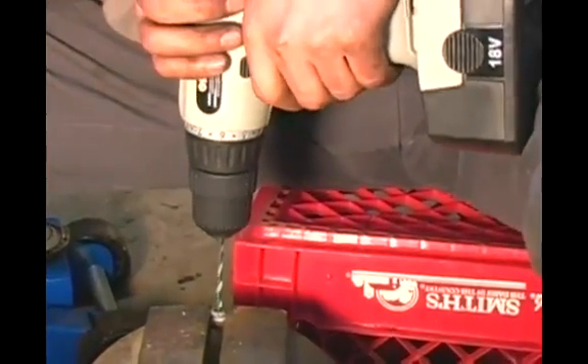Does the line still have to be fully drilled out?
Yes.